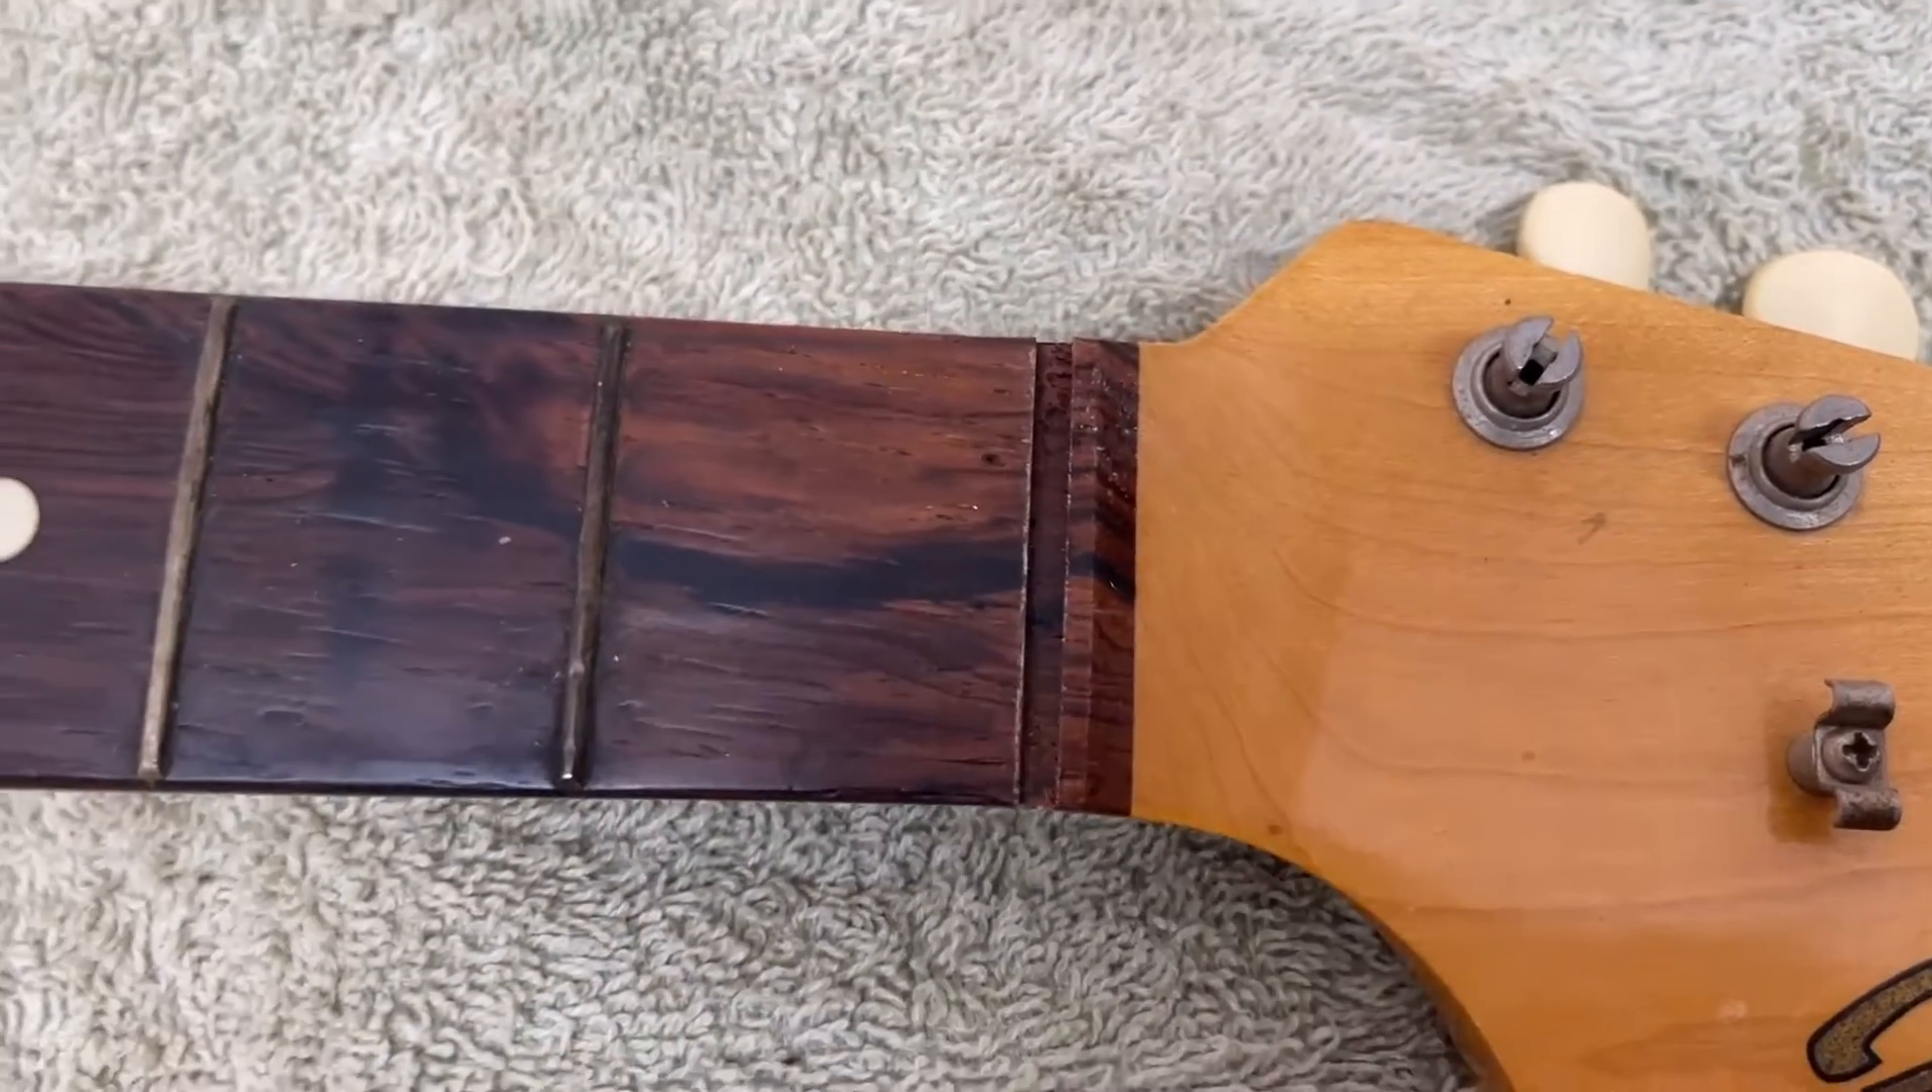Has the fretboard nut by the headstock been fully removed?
Yes.